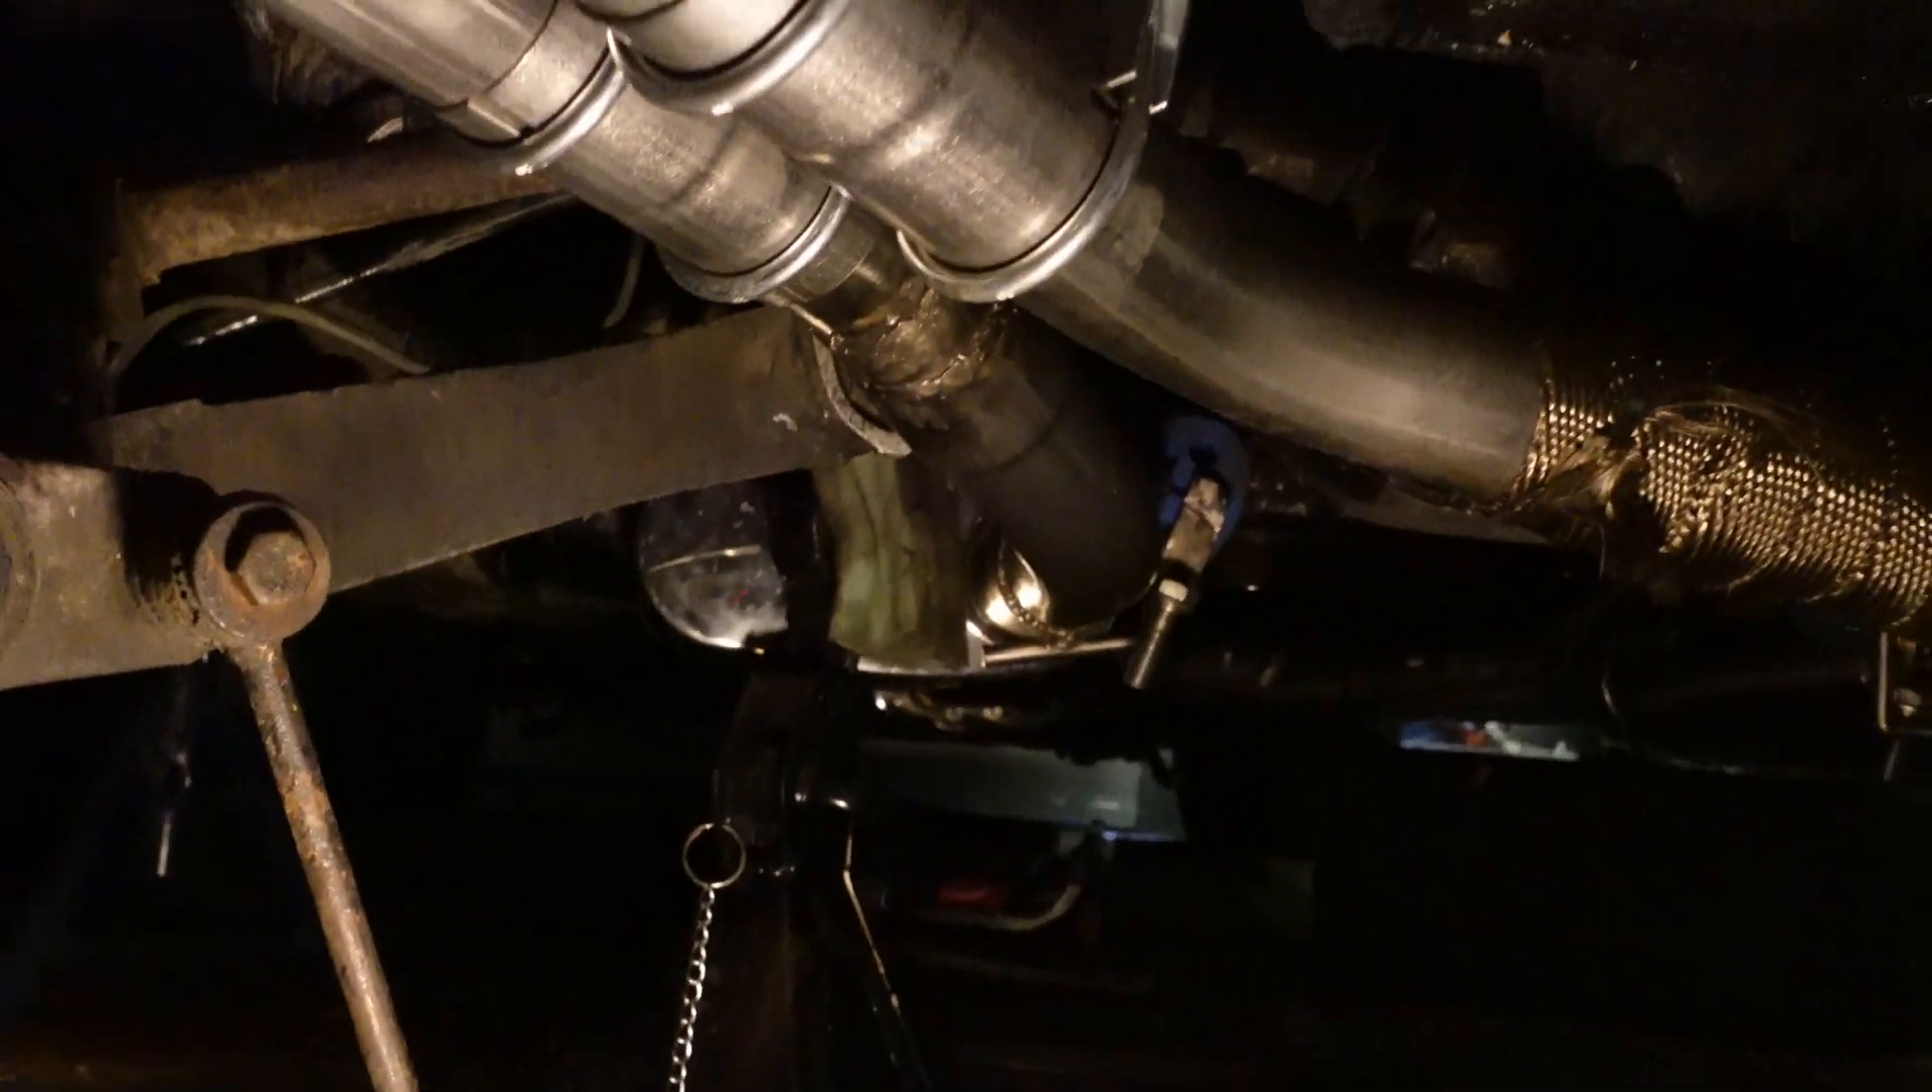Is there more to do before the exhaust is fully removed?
Yes.